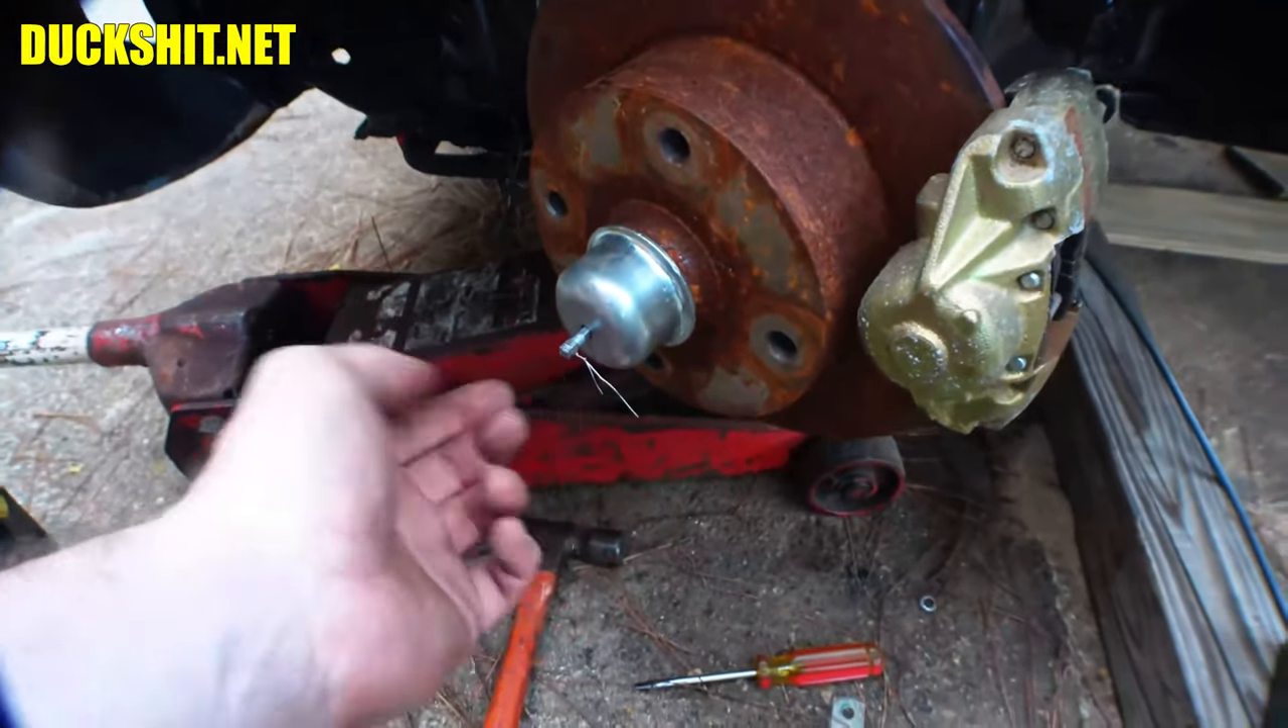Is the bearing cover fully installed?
Yes.